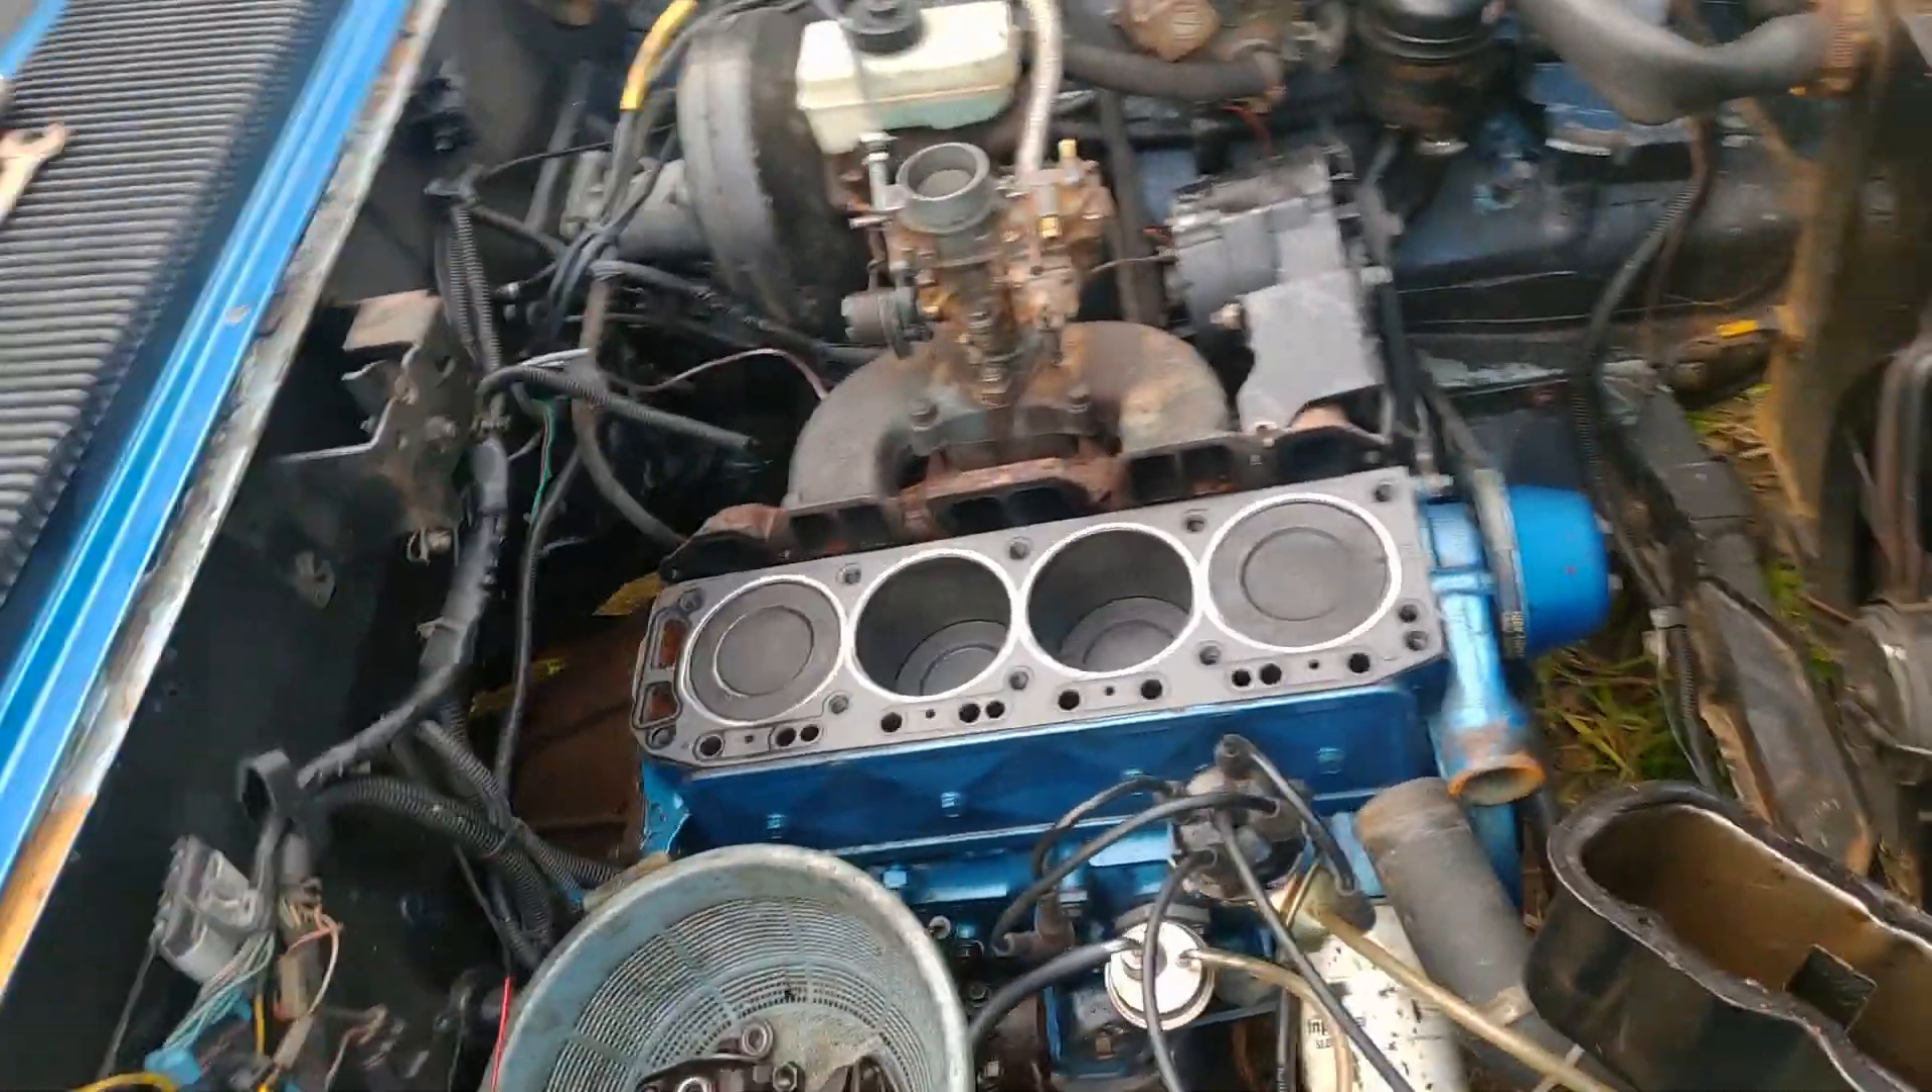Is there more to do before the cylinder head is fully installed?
Yes.